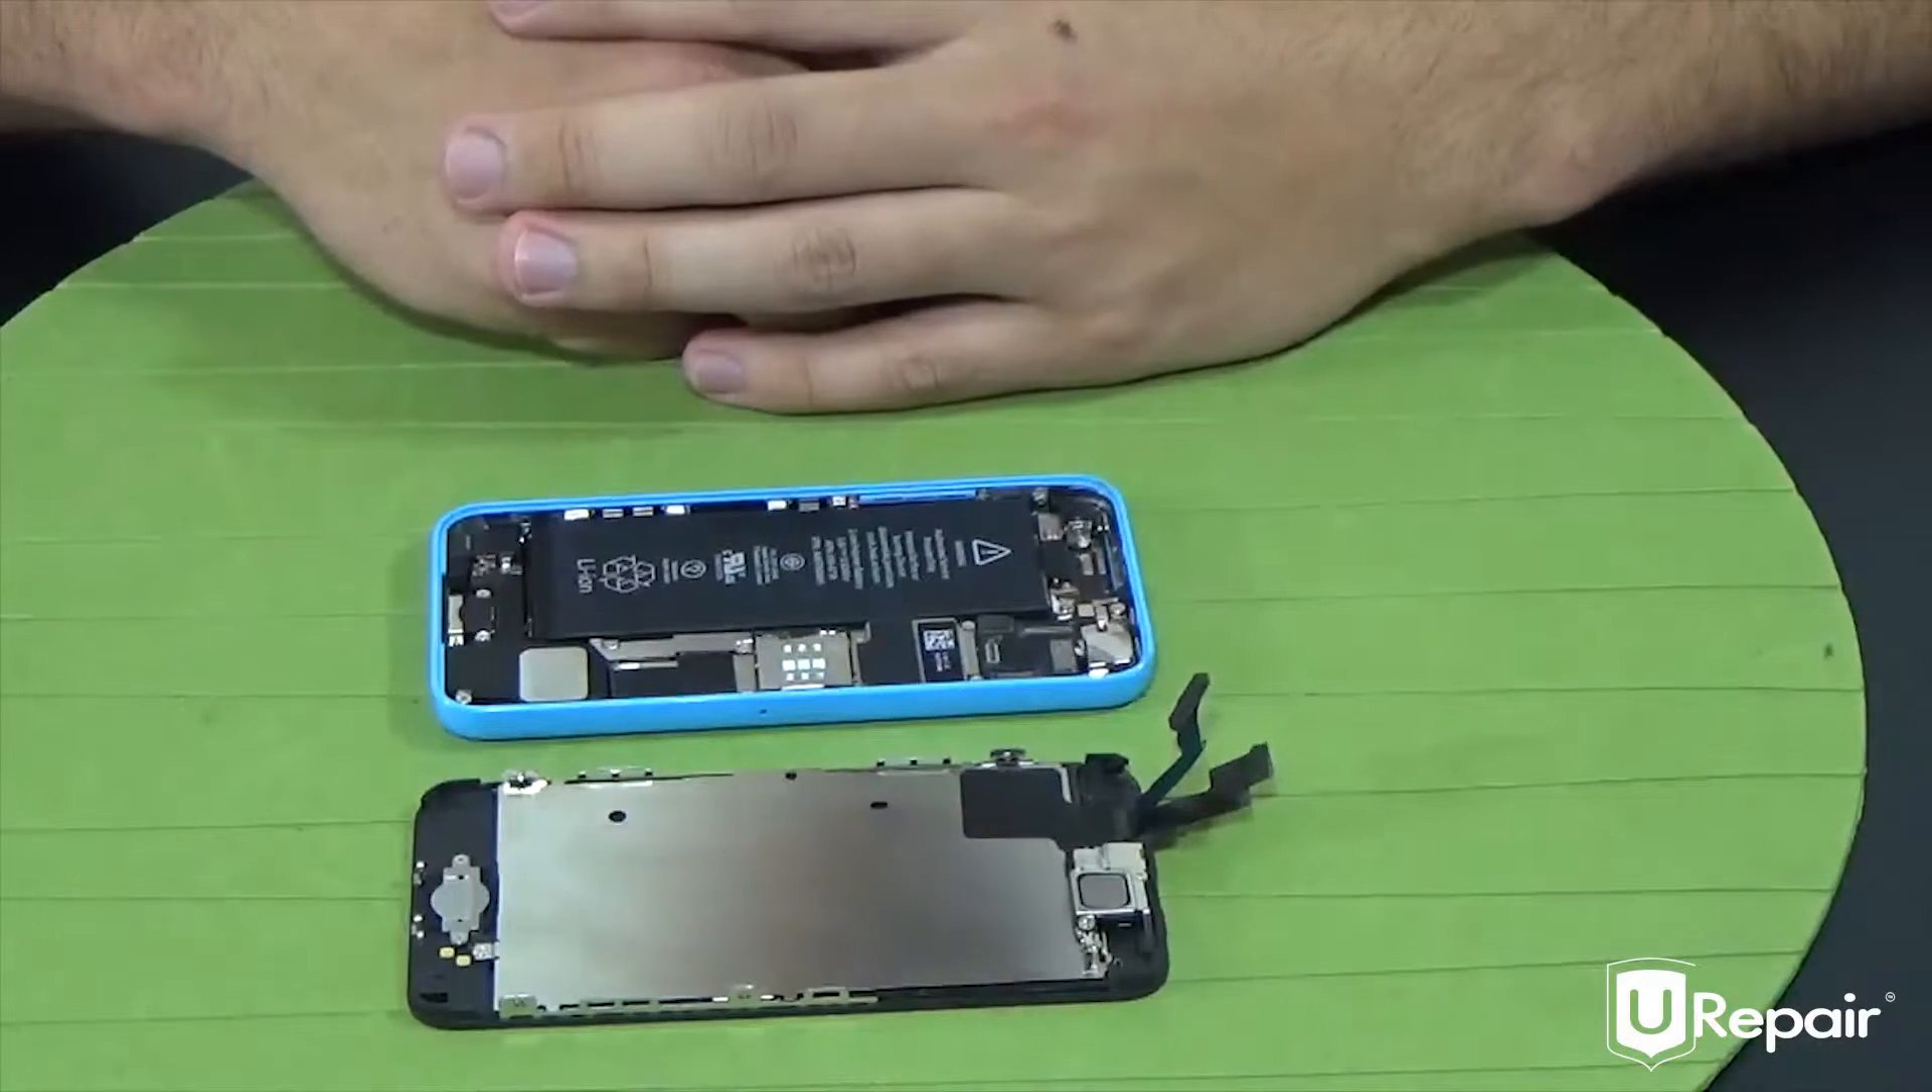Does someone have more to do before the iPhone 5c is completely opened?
No.